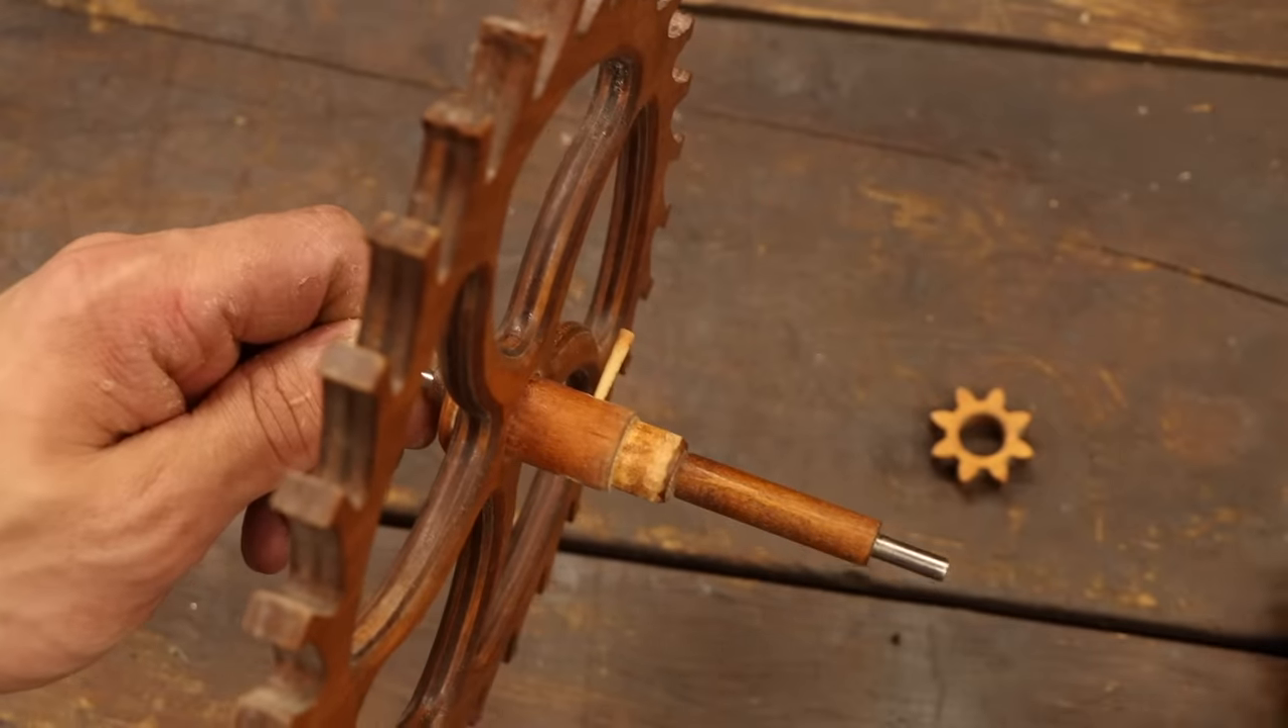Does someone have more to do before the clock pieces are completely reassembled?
Yes.